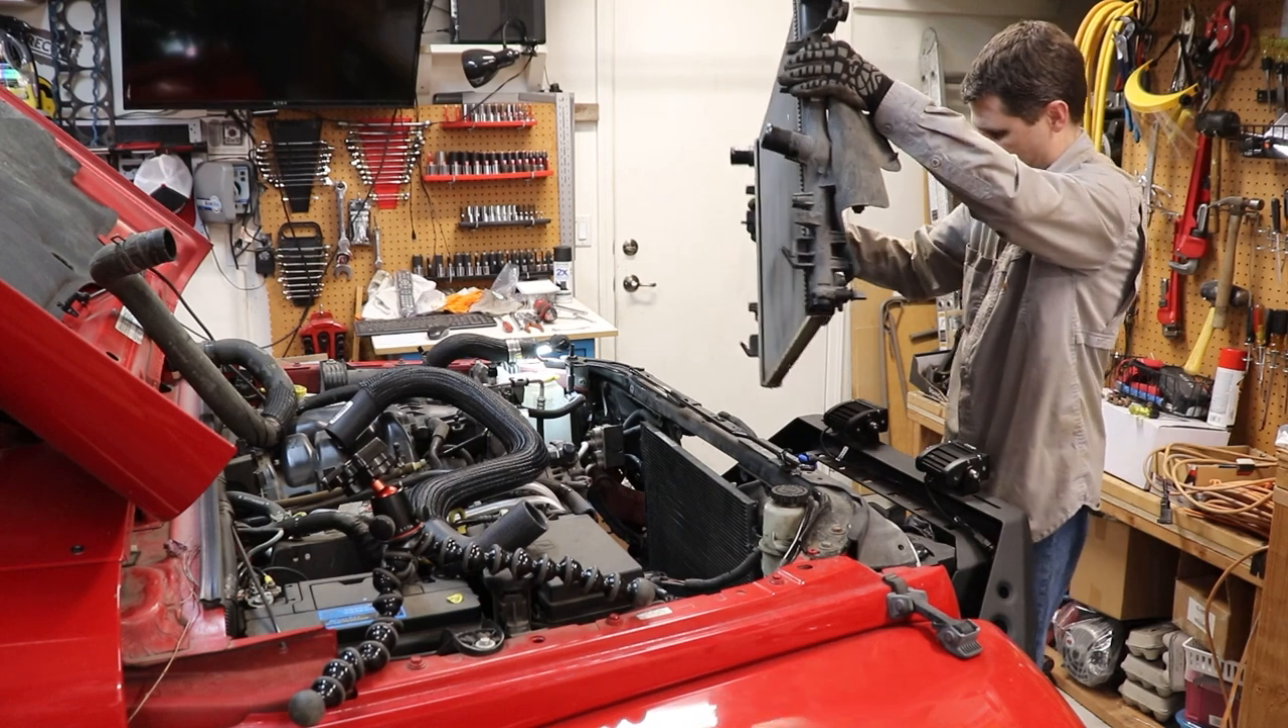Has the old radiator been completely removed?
Yes.